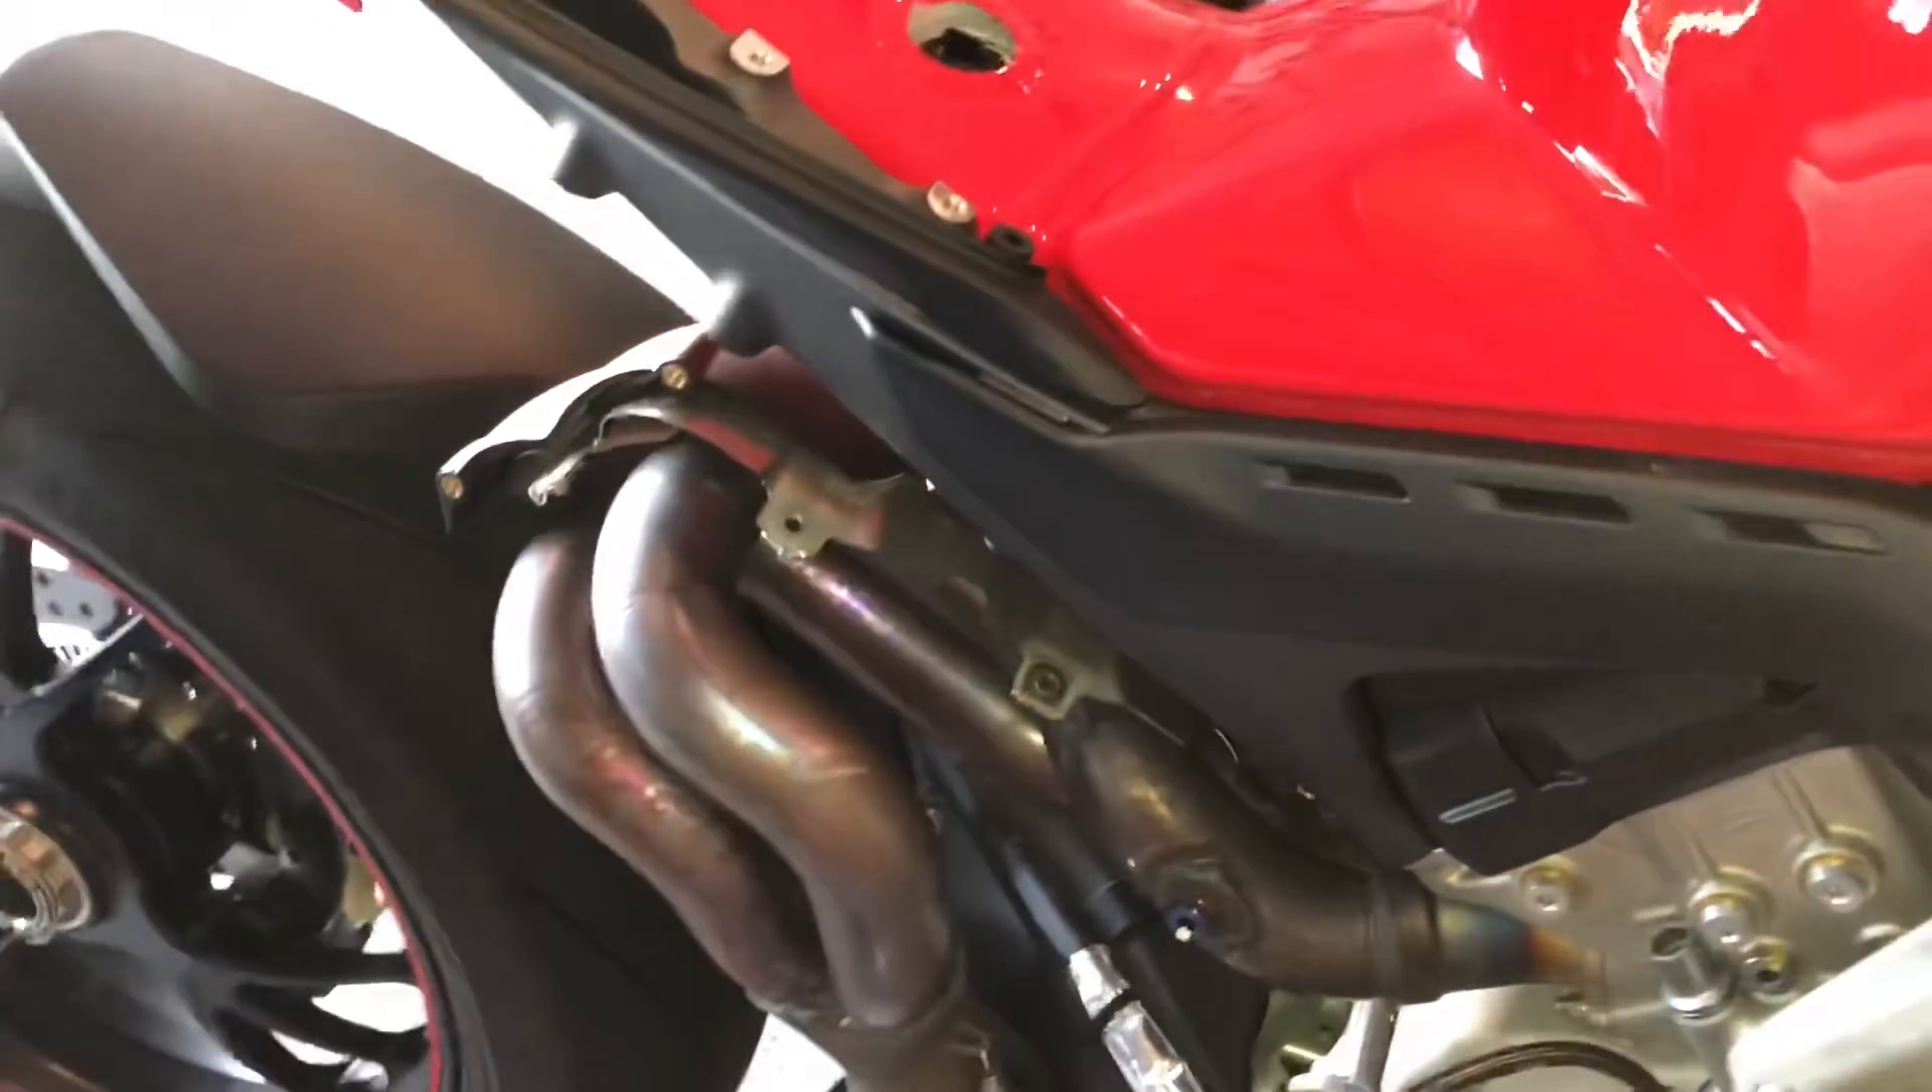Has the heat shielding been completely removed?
Yes.